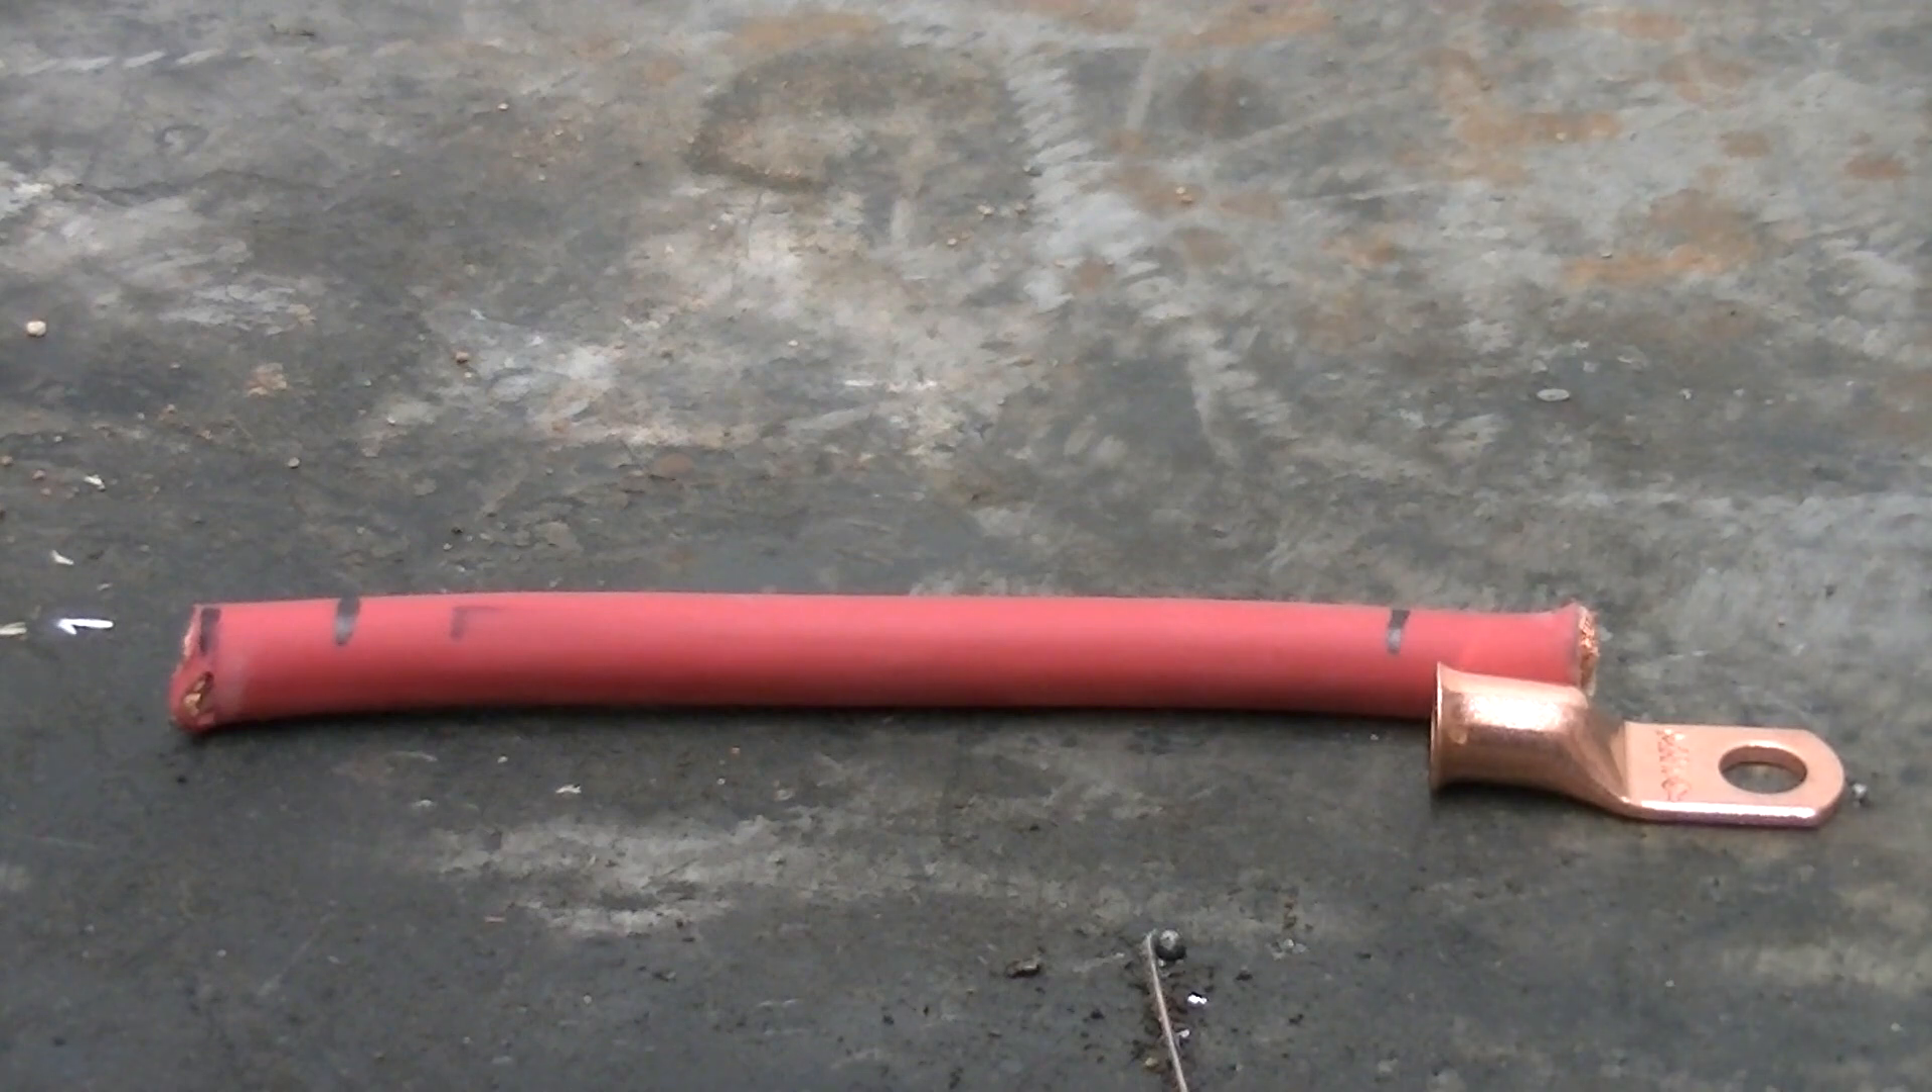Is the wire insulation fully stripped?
No.